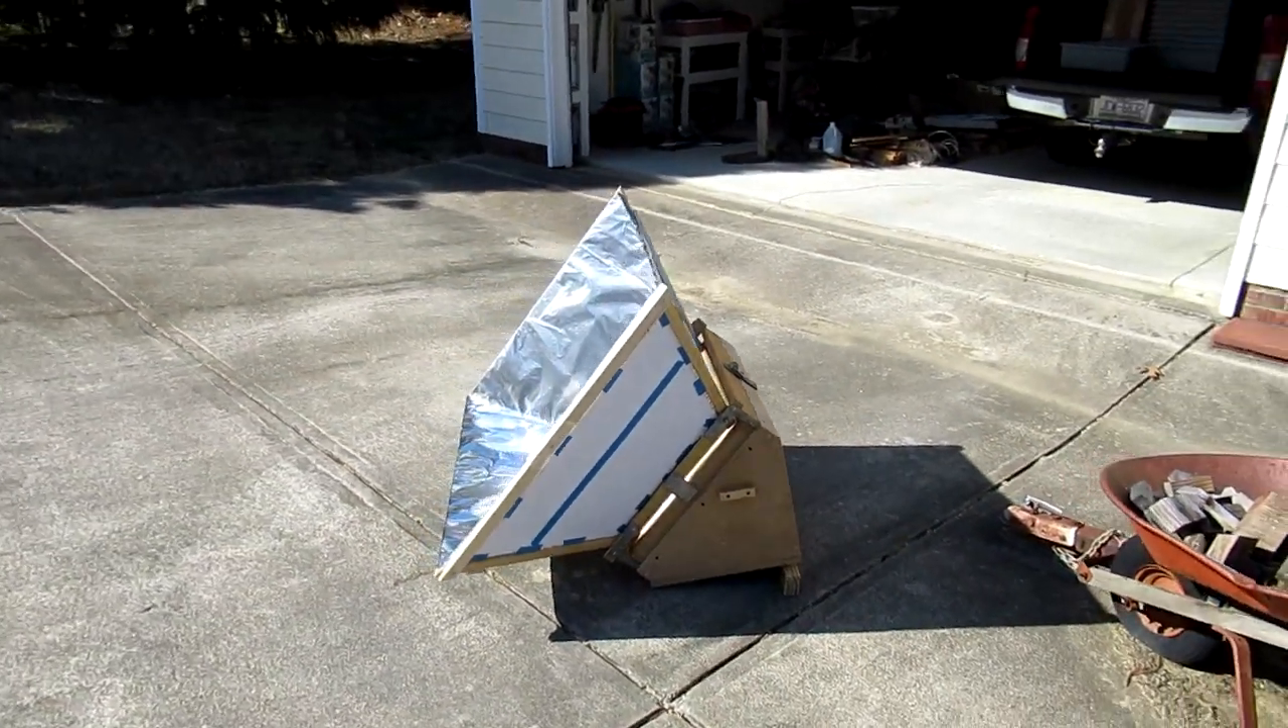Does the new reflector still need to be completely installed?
No.